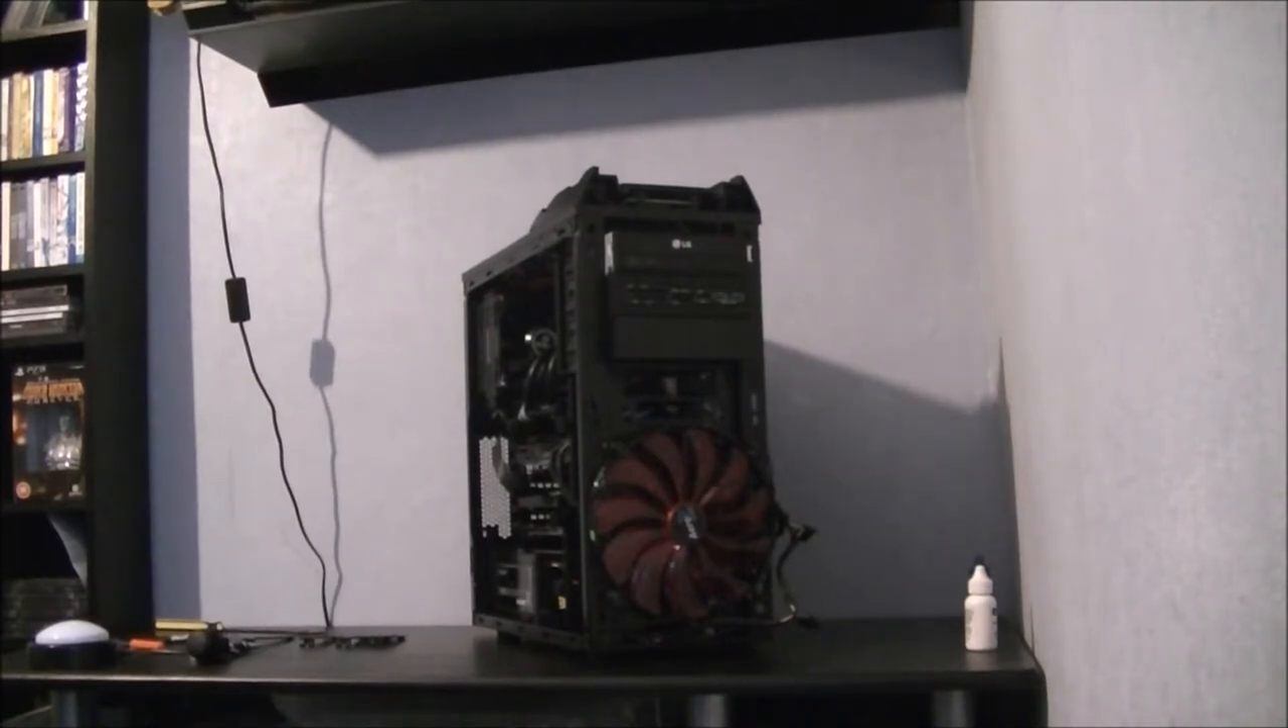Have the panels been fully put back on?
No.